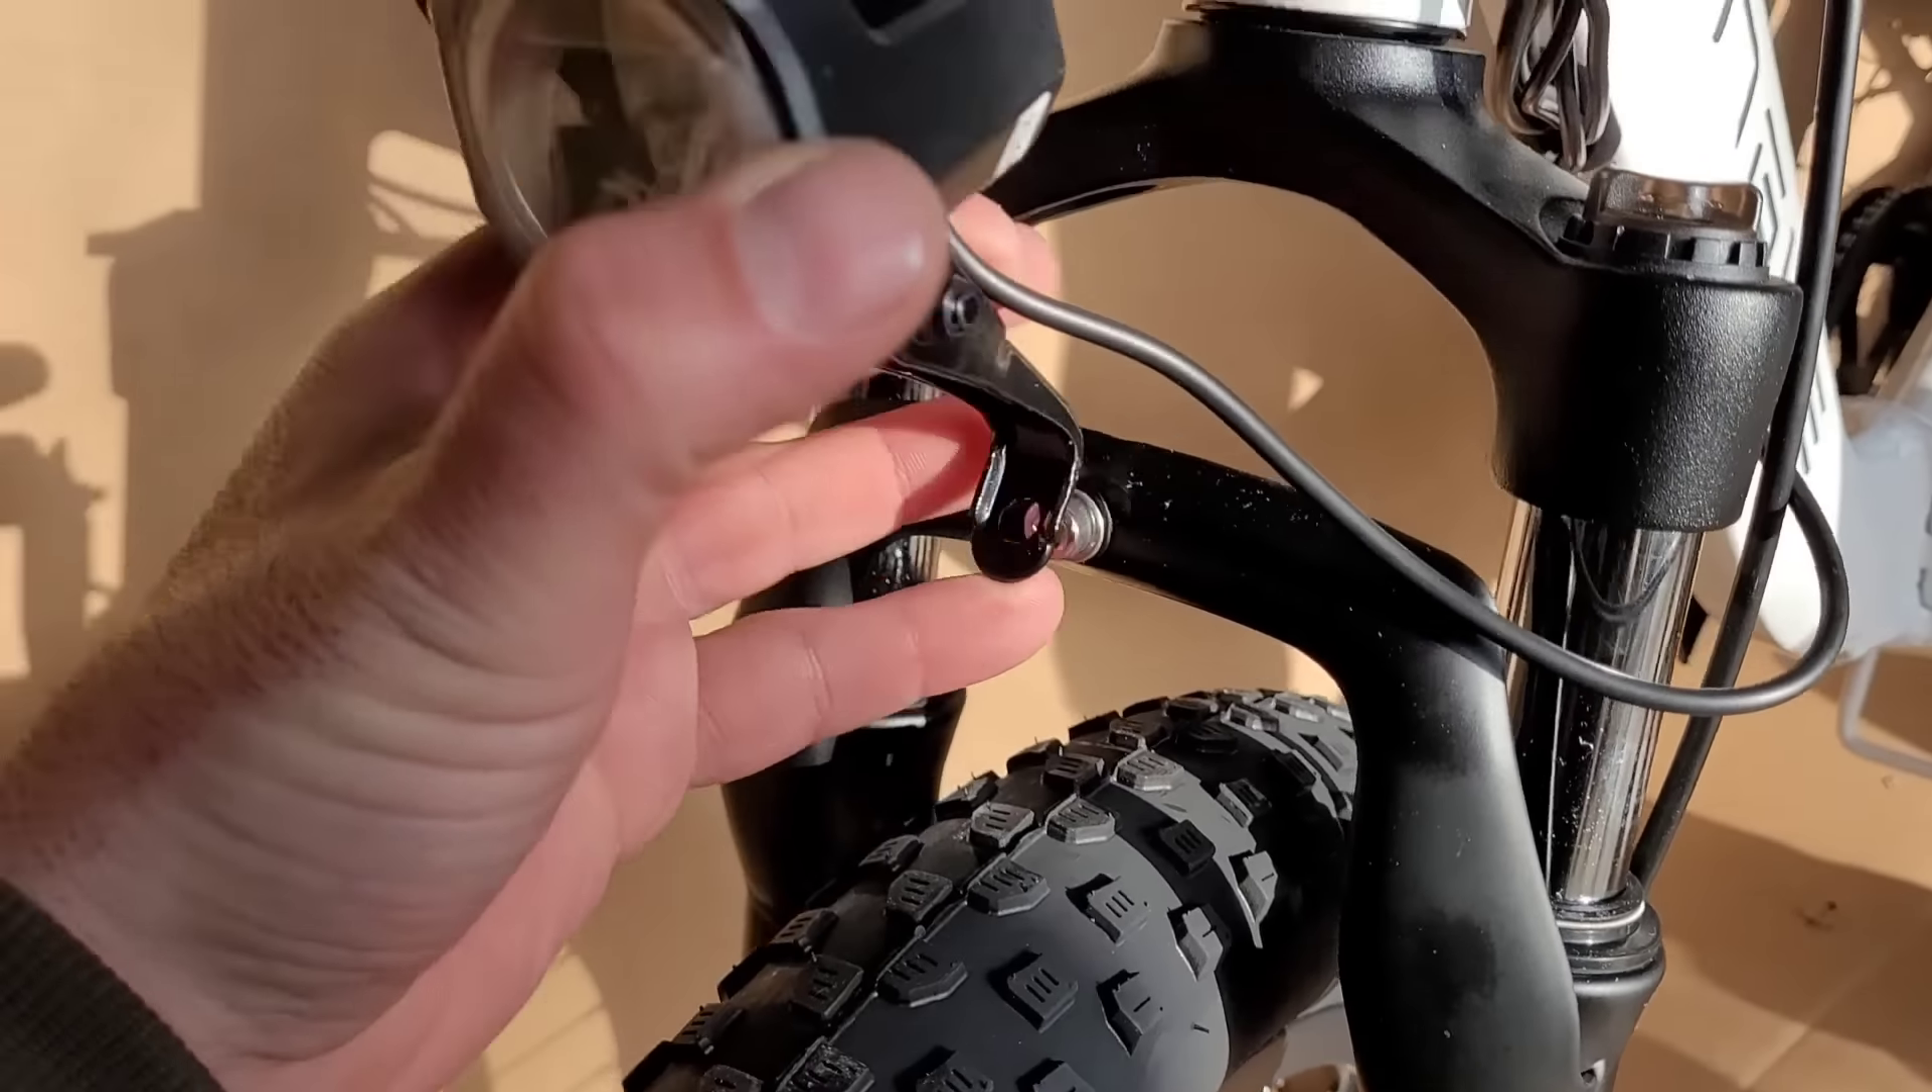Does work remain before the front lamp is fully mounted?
Yes.